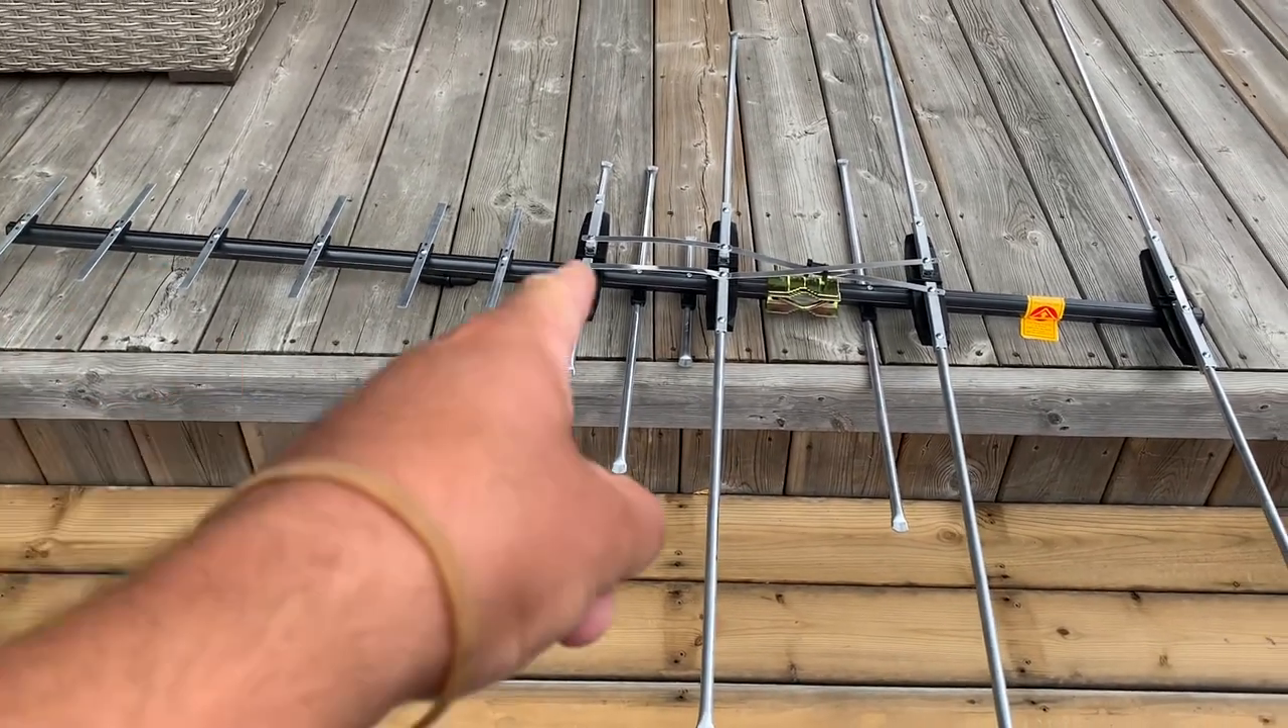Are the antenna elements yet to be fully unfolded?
No.